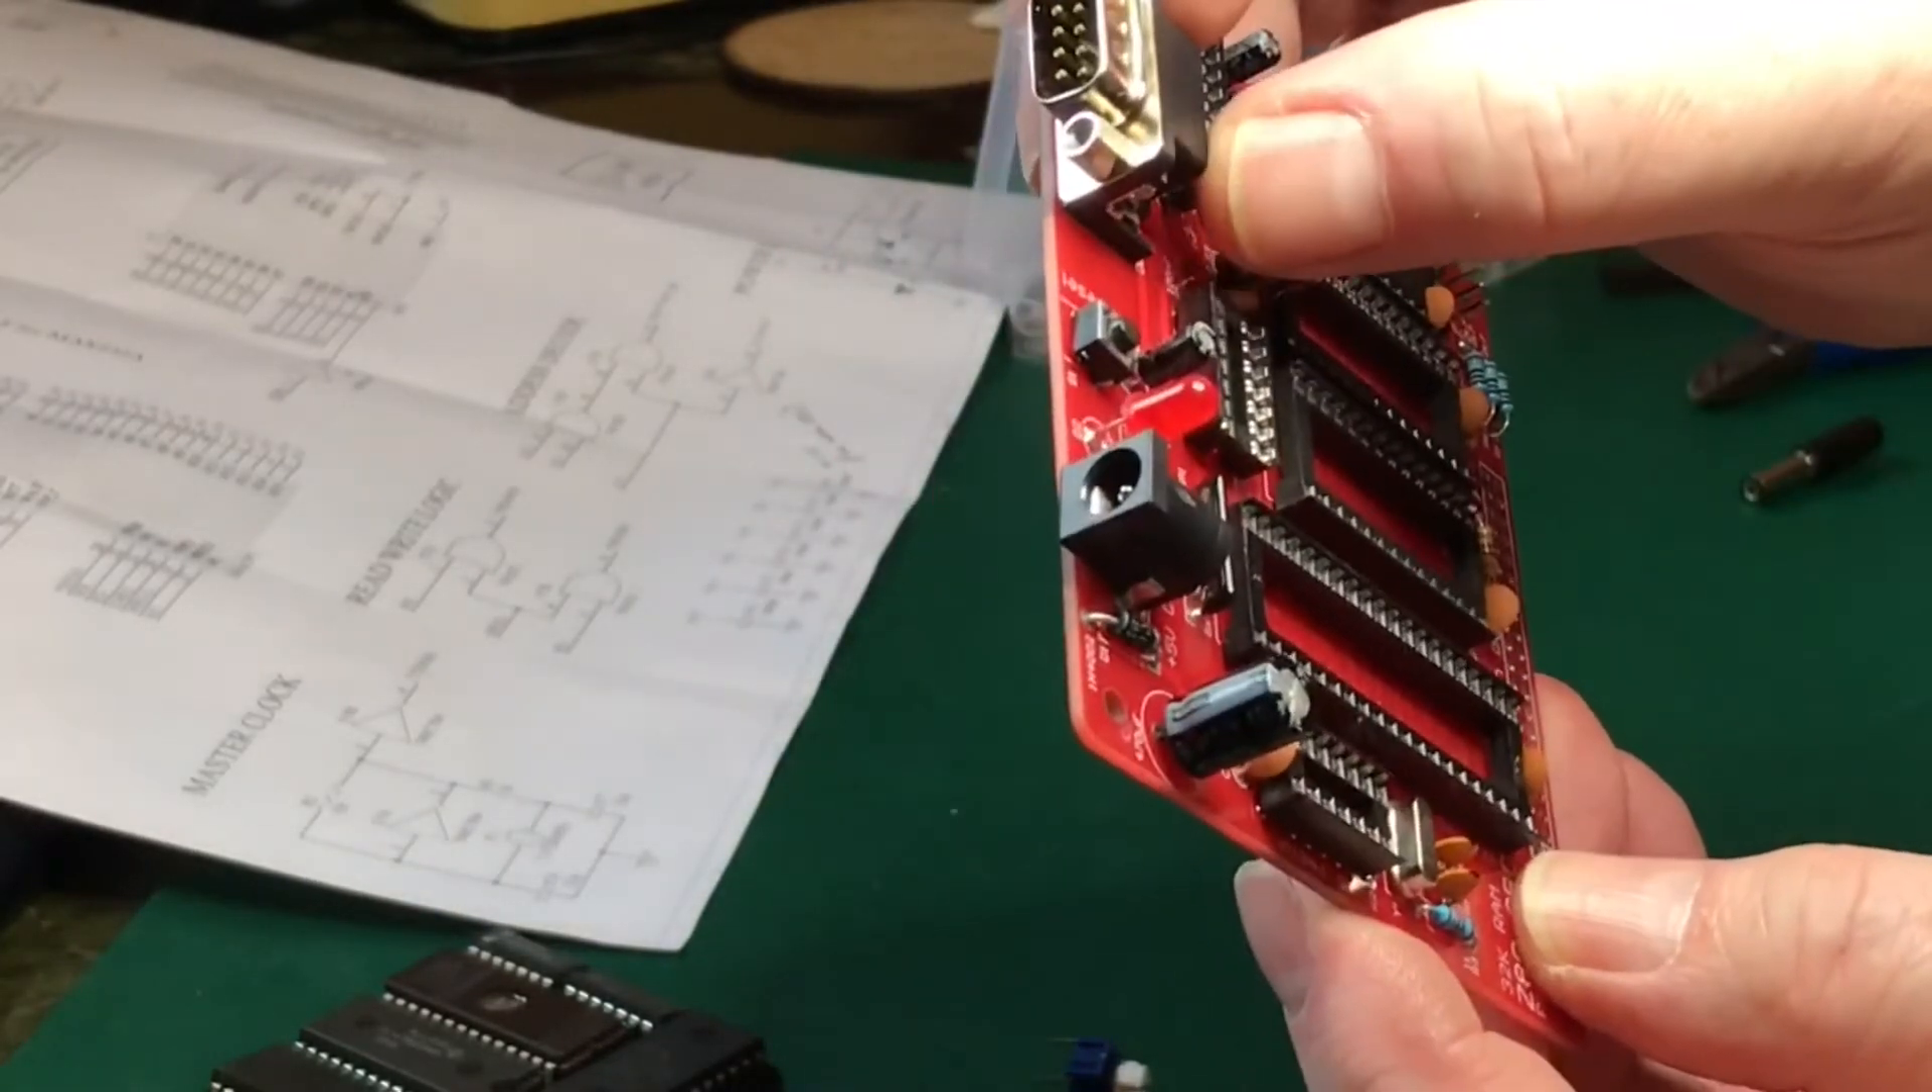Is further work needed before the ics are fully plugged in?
Yes.